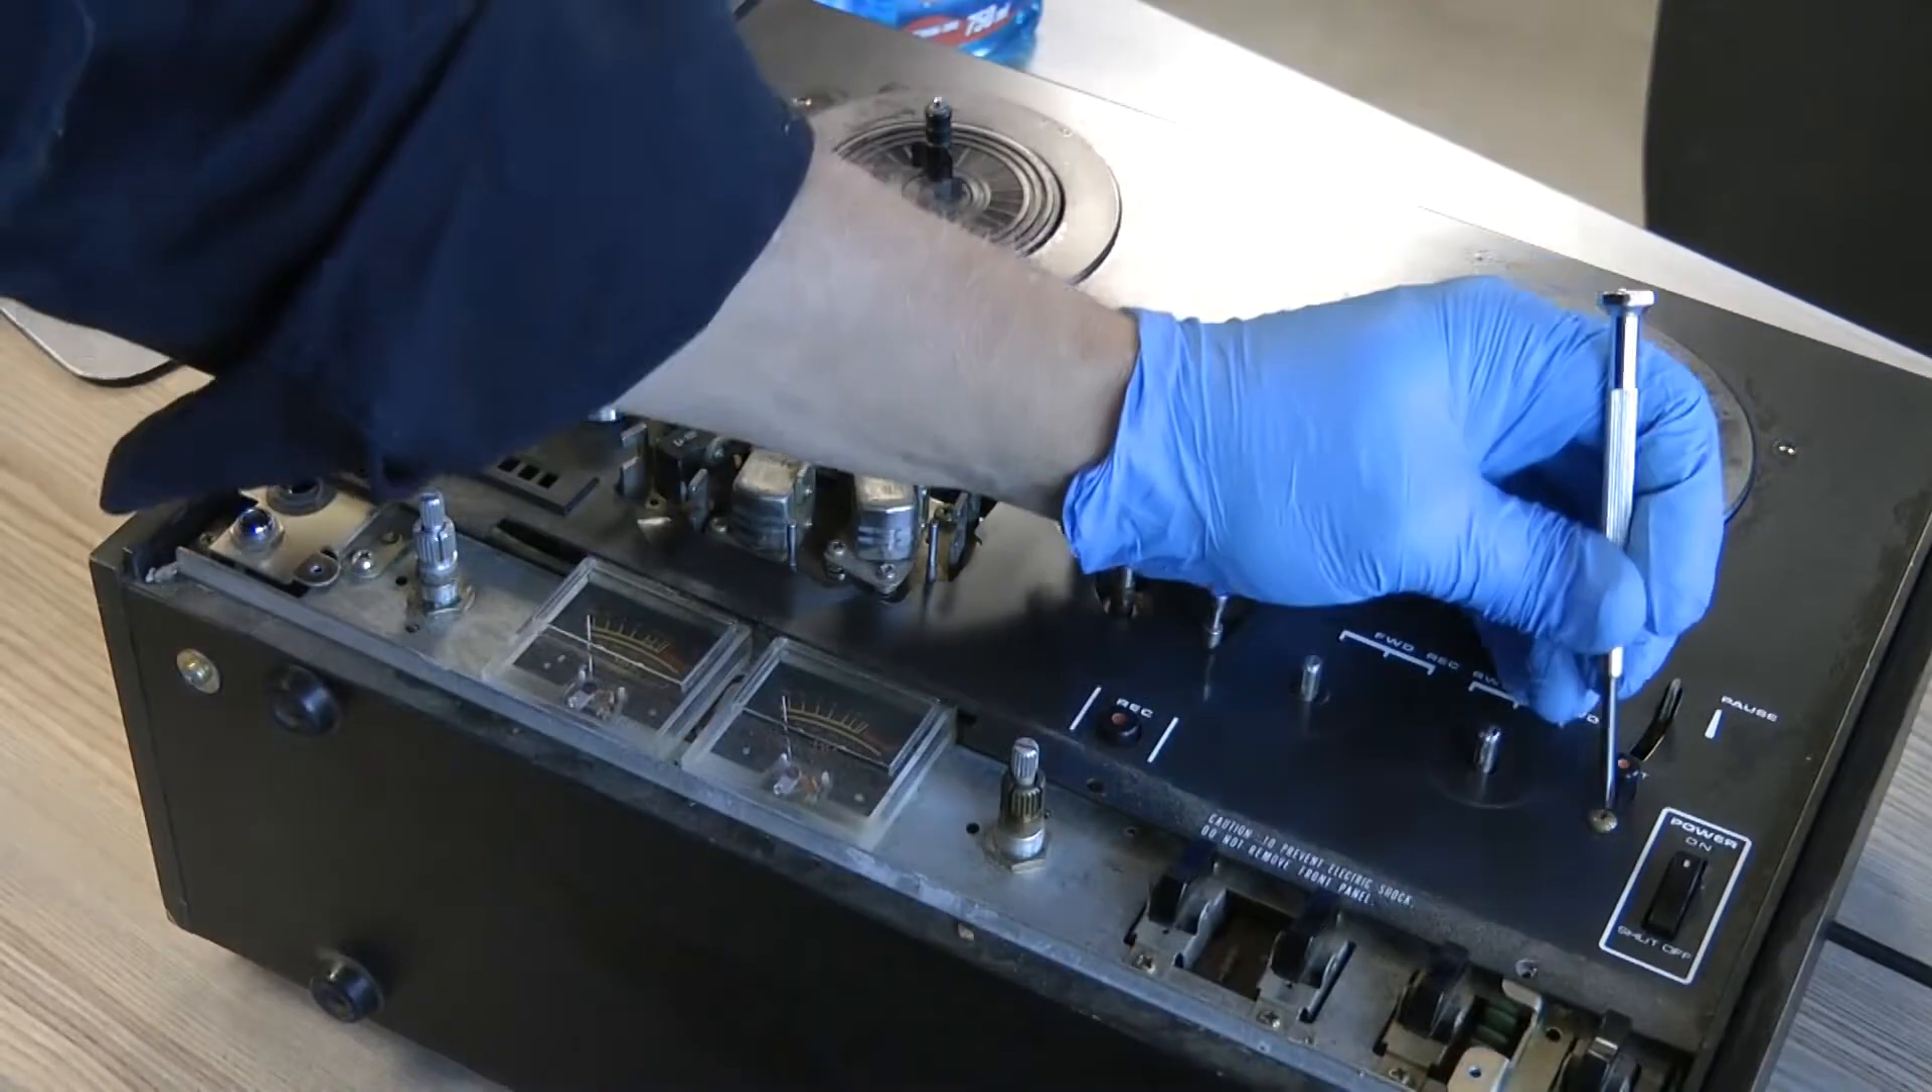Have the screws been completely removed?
No.